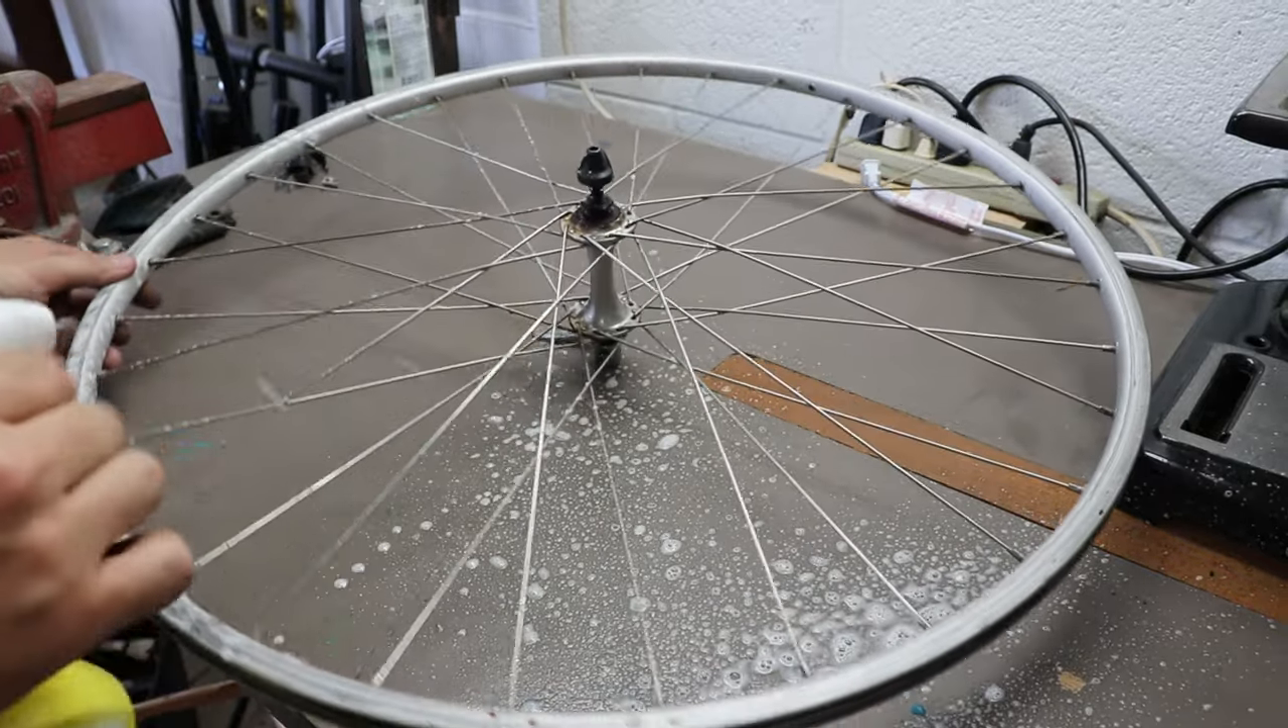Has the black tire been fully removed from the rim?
Yes.